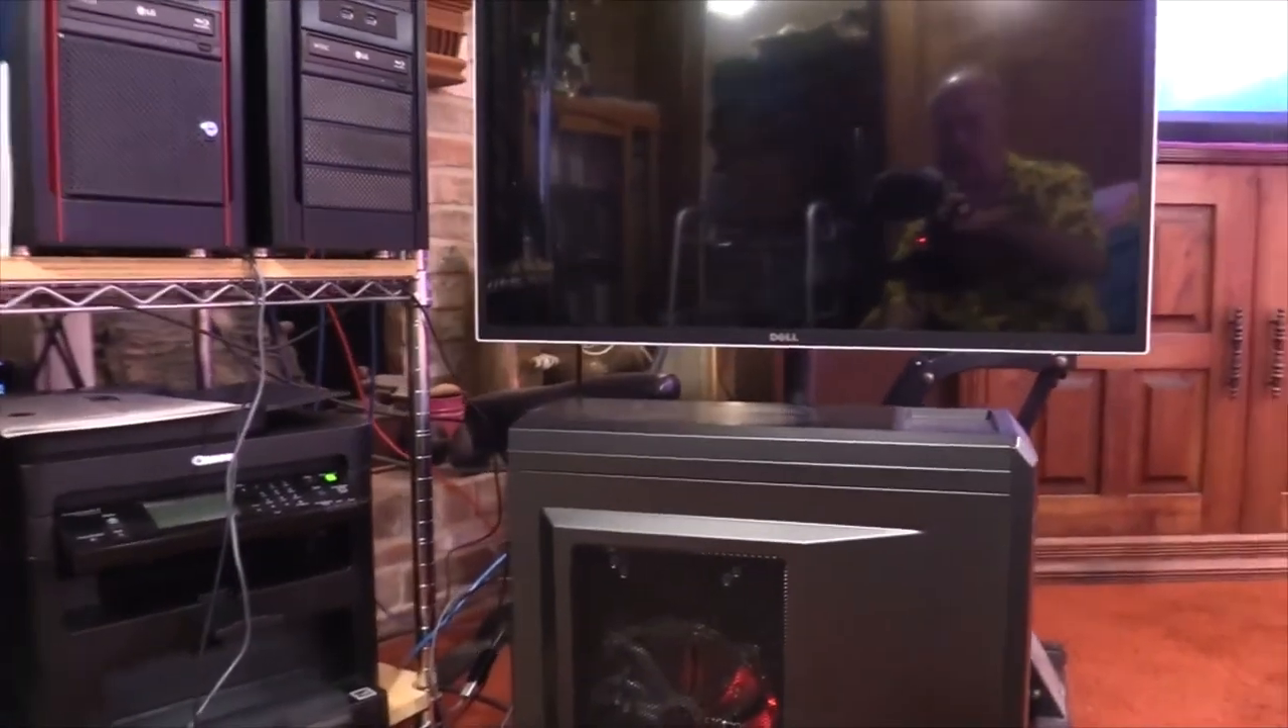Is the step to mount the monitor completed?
Yes.